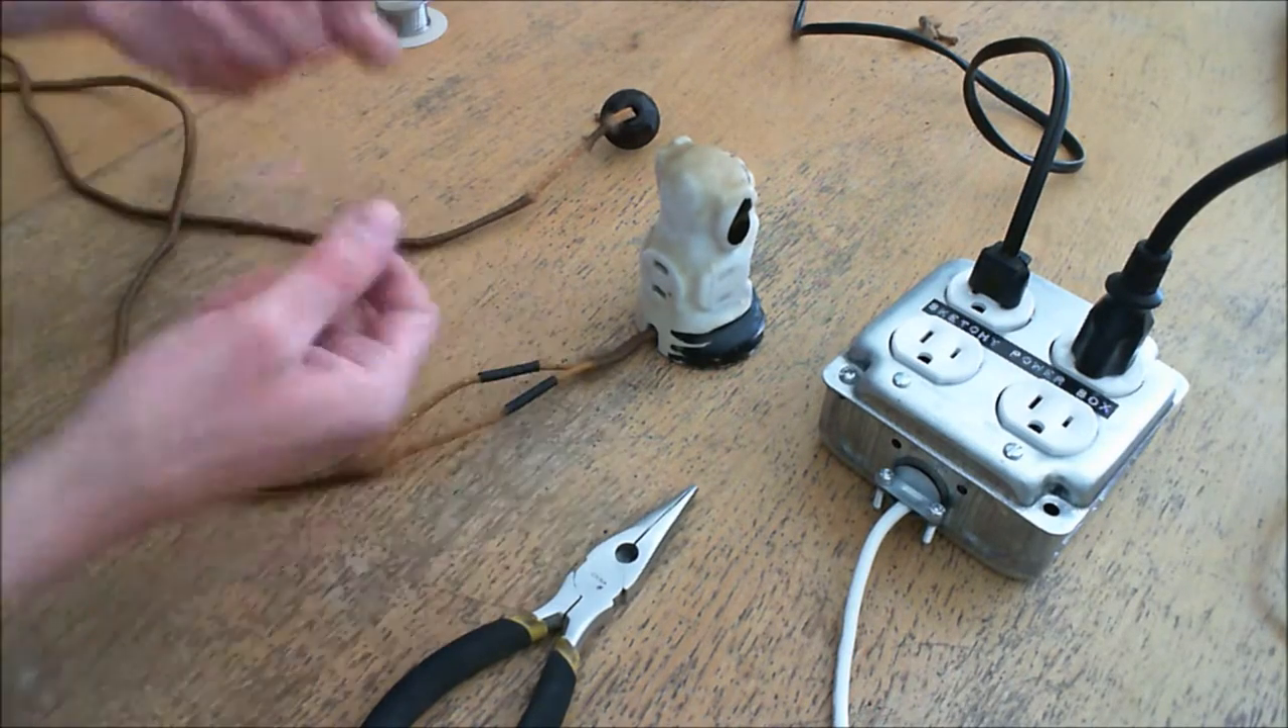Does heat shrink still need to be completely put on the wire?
No.